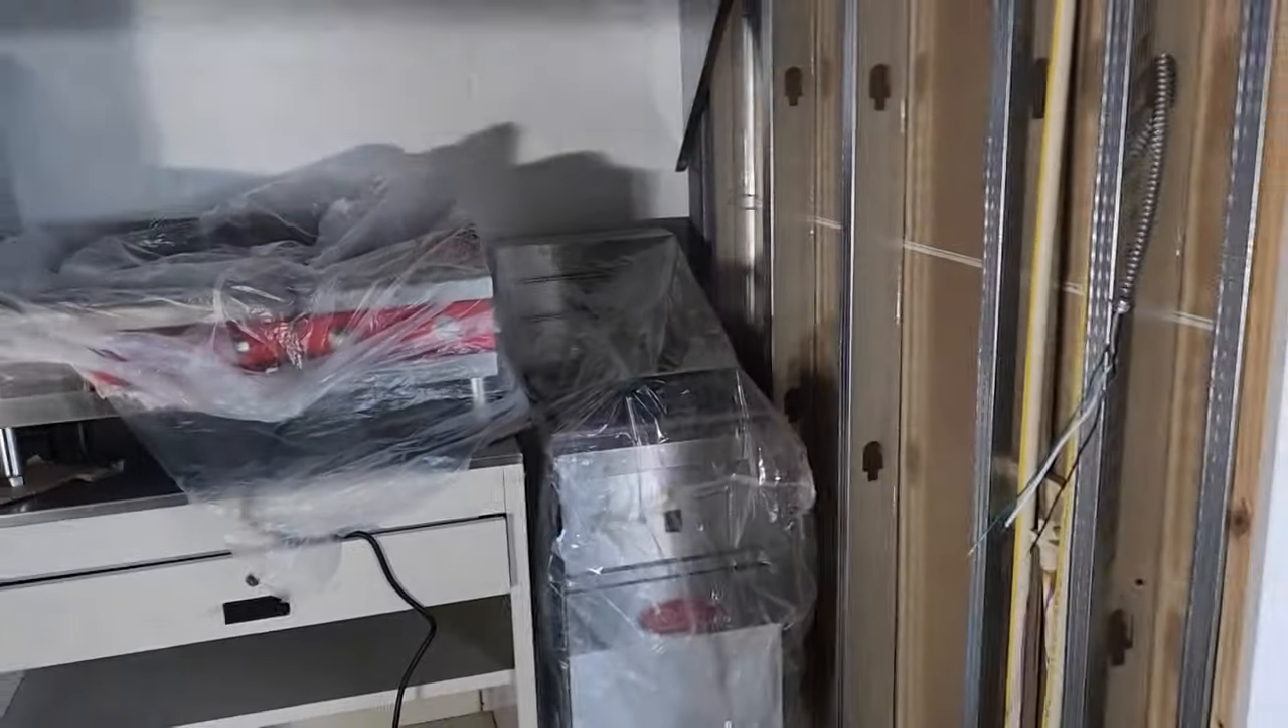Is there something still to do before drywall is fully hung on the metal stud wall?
Yes.